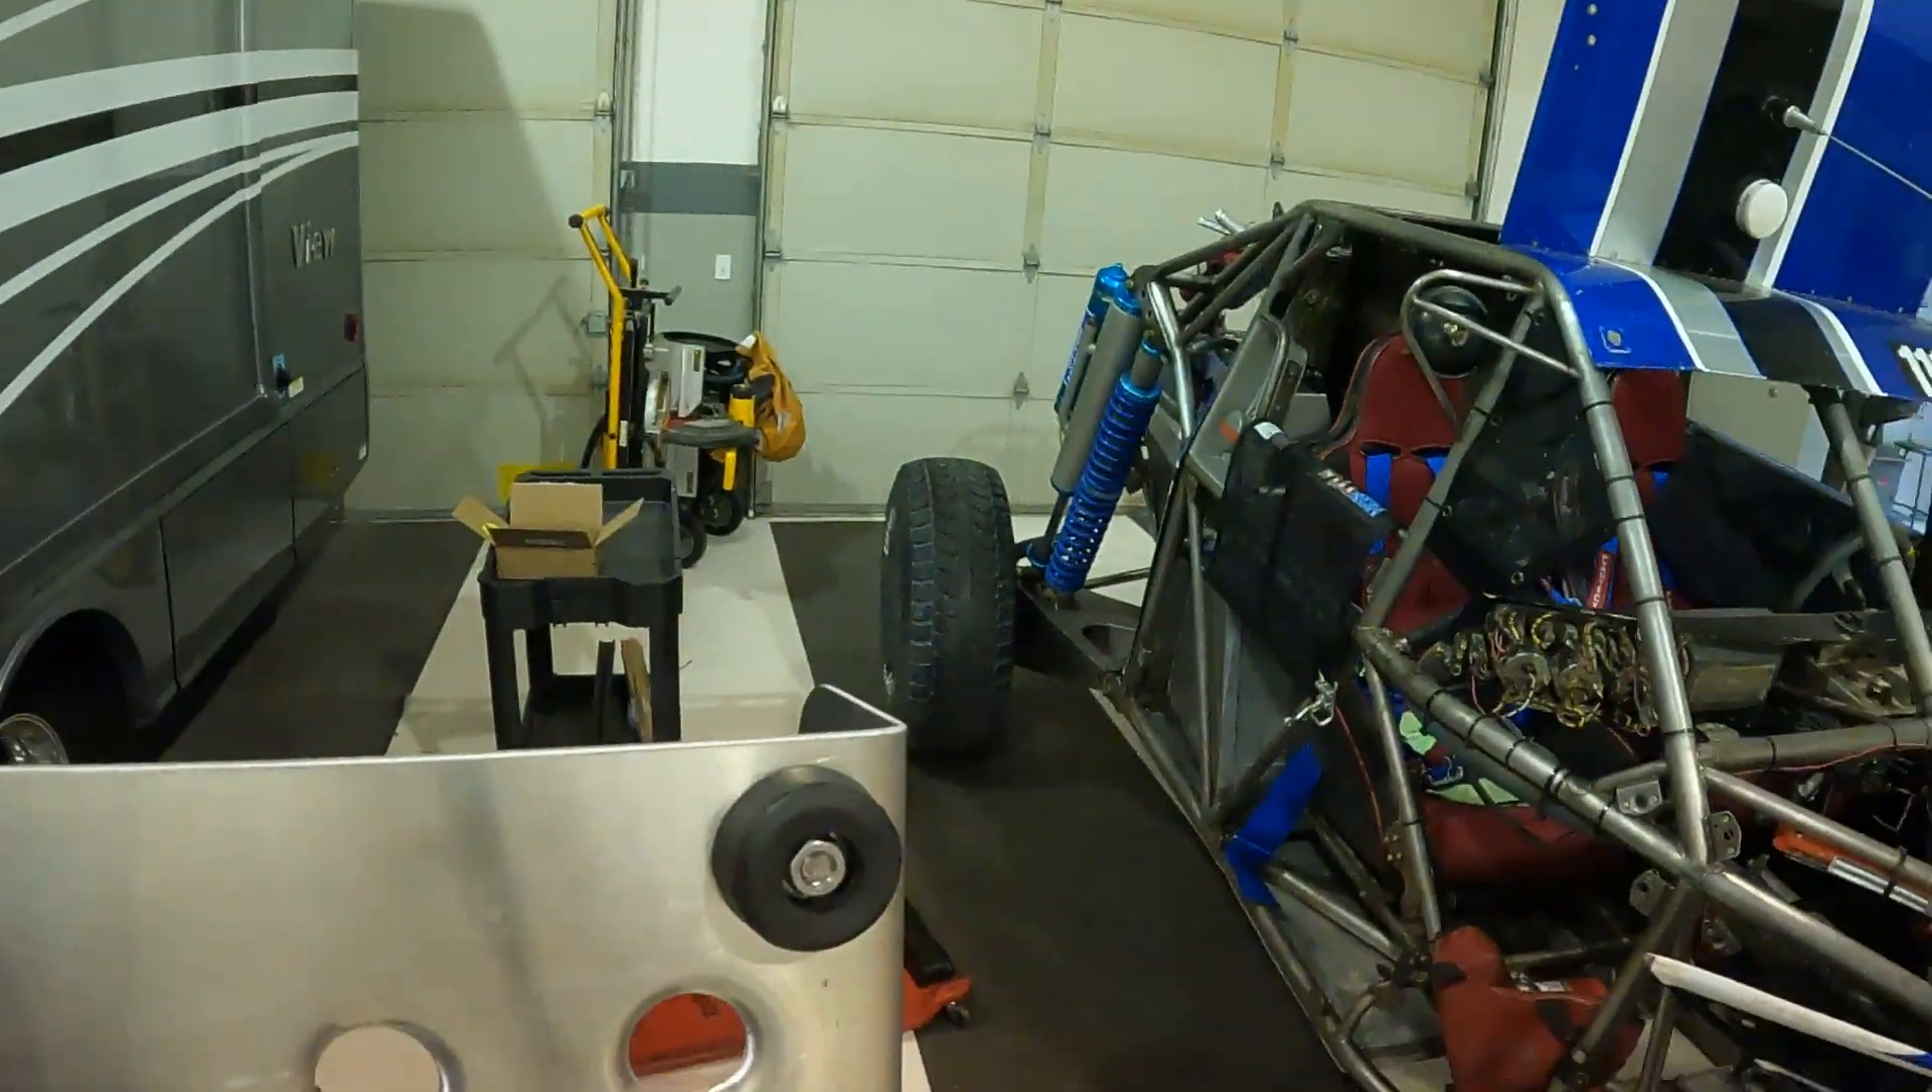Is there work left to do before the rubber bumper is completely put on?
No.